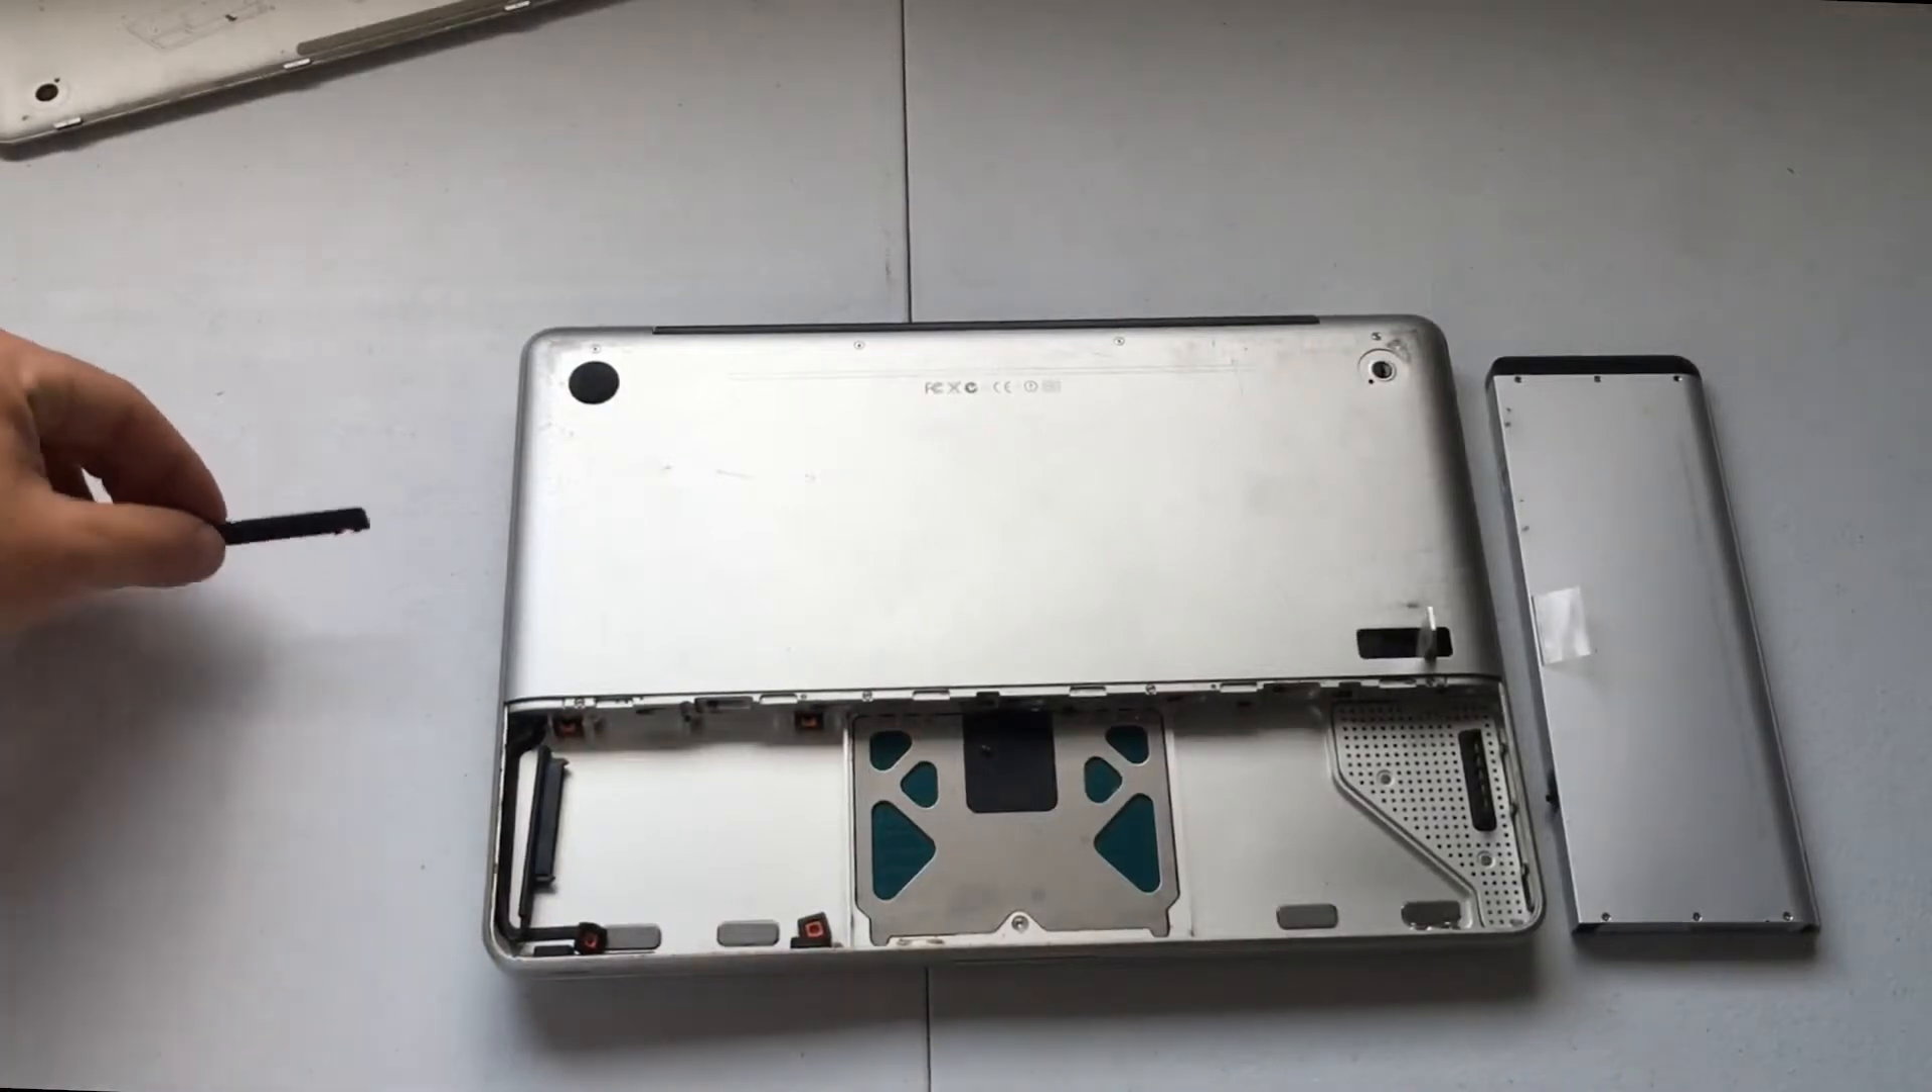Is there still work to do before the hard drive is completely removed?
No.